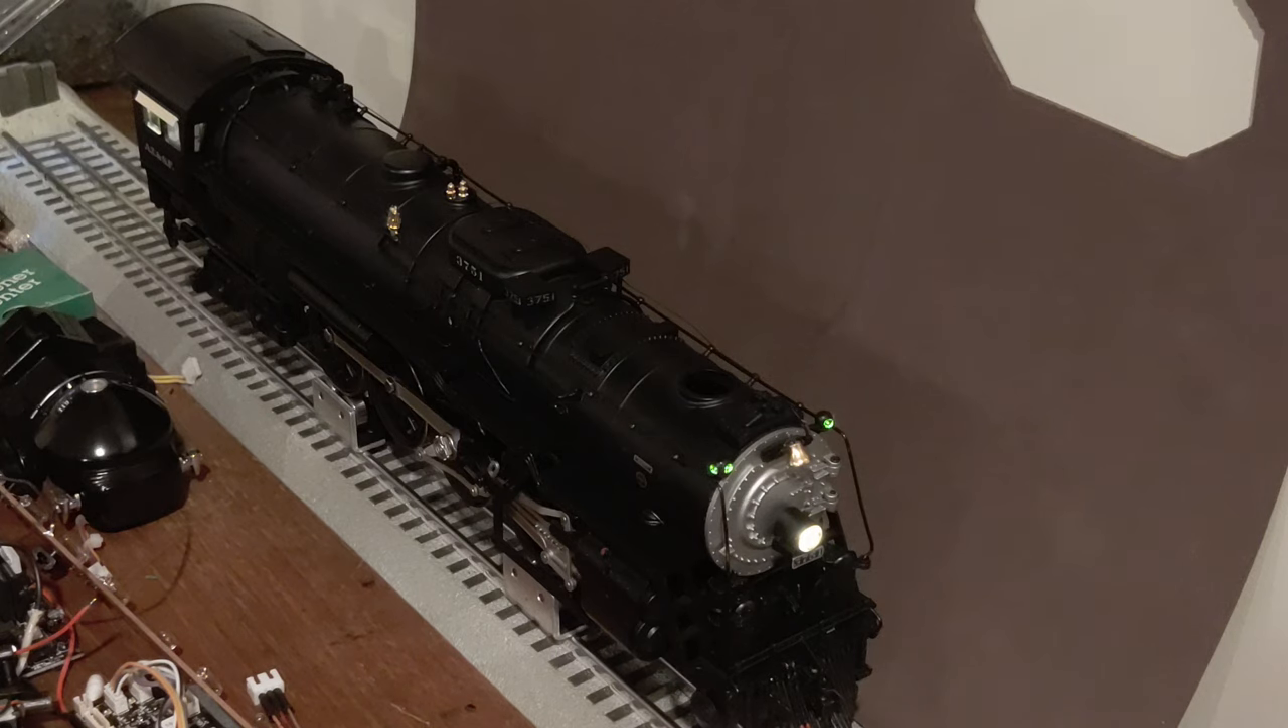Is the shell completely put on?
Yes.